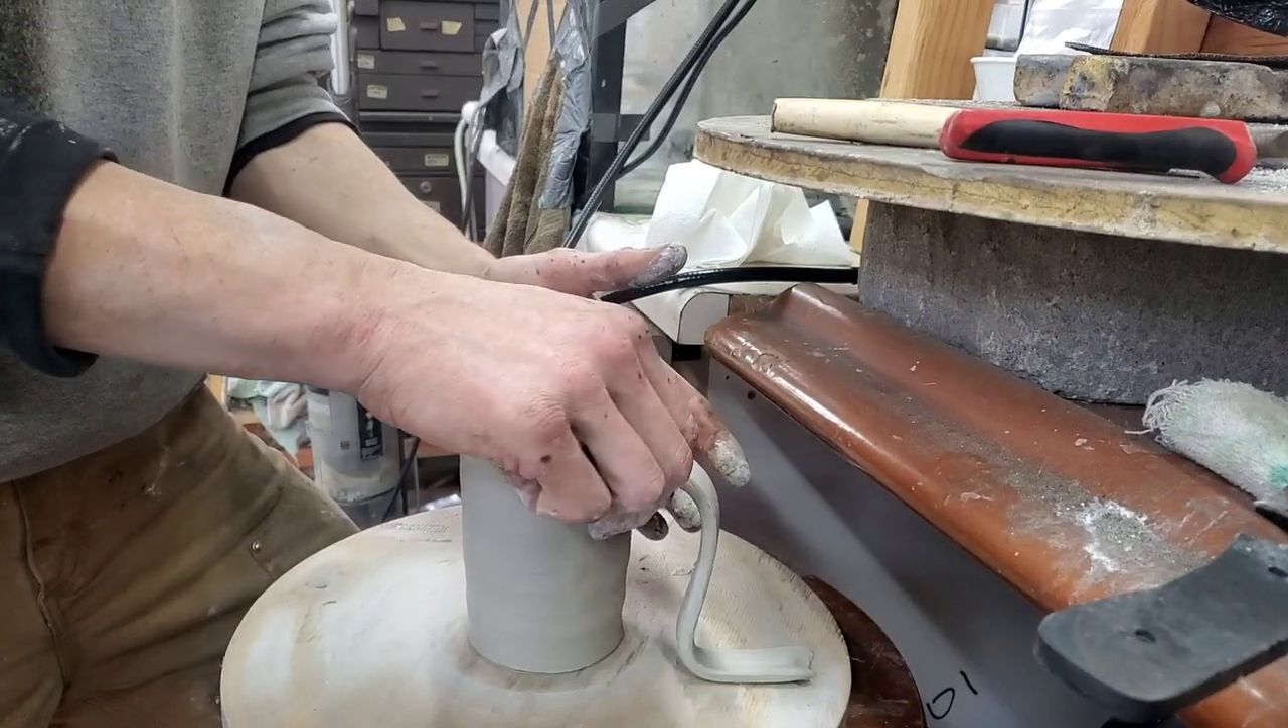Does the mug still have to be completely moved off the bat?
Yes.